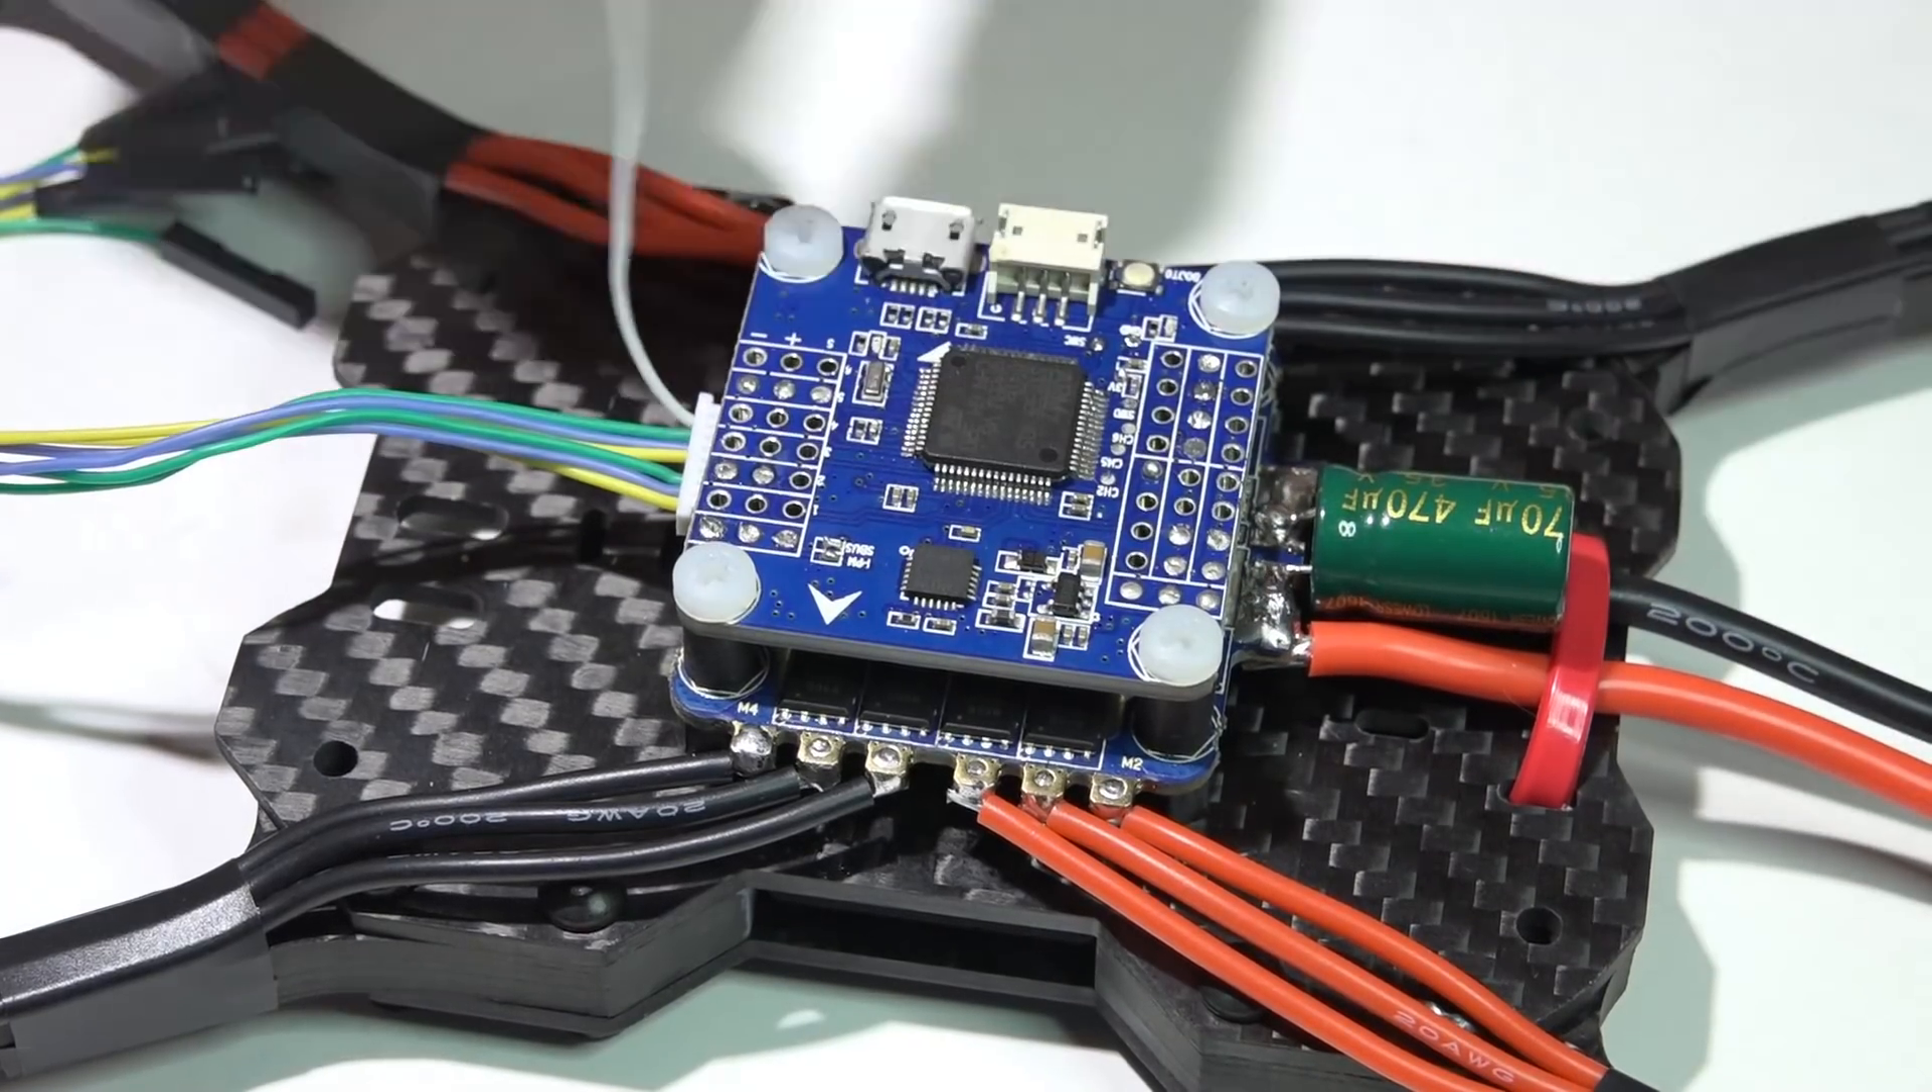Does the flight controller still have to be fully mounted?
No.